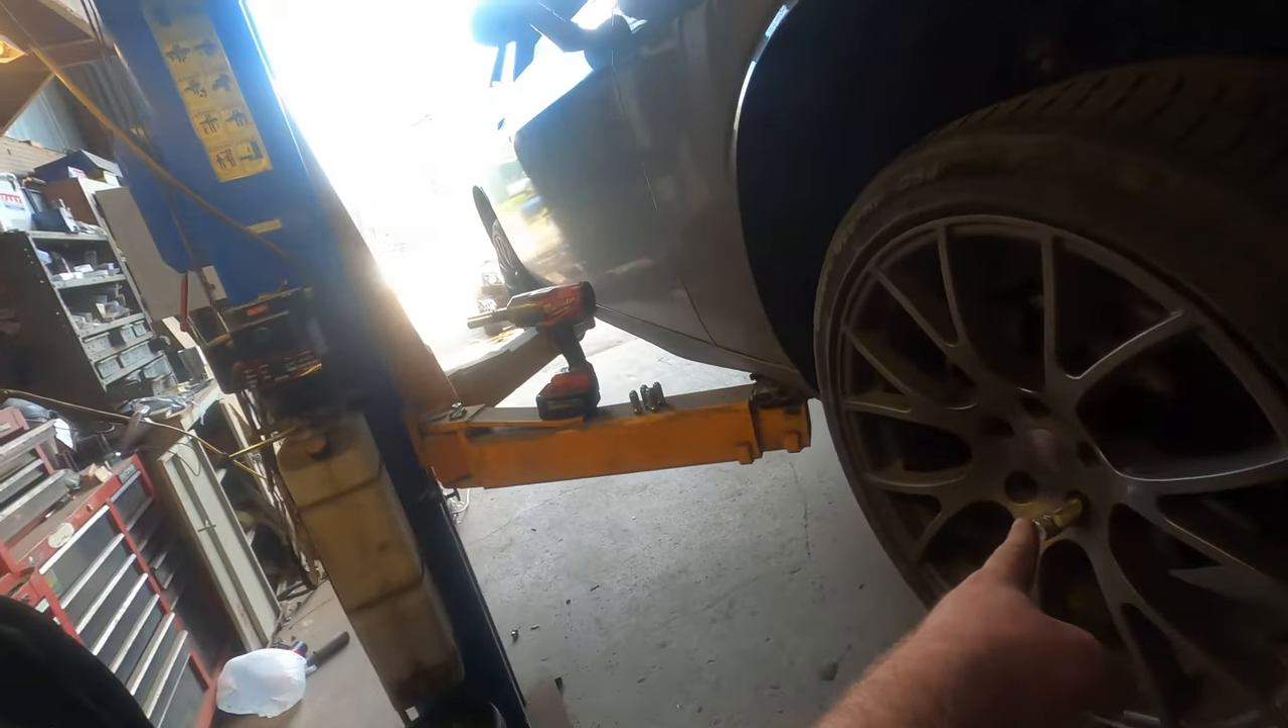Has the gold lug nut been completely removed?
No.